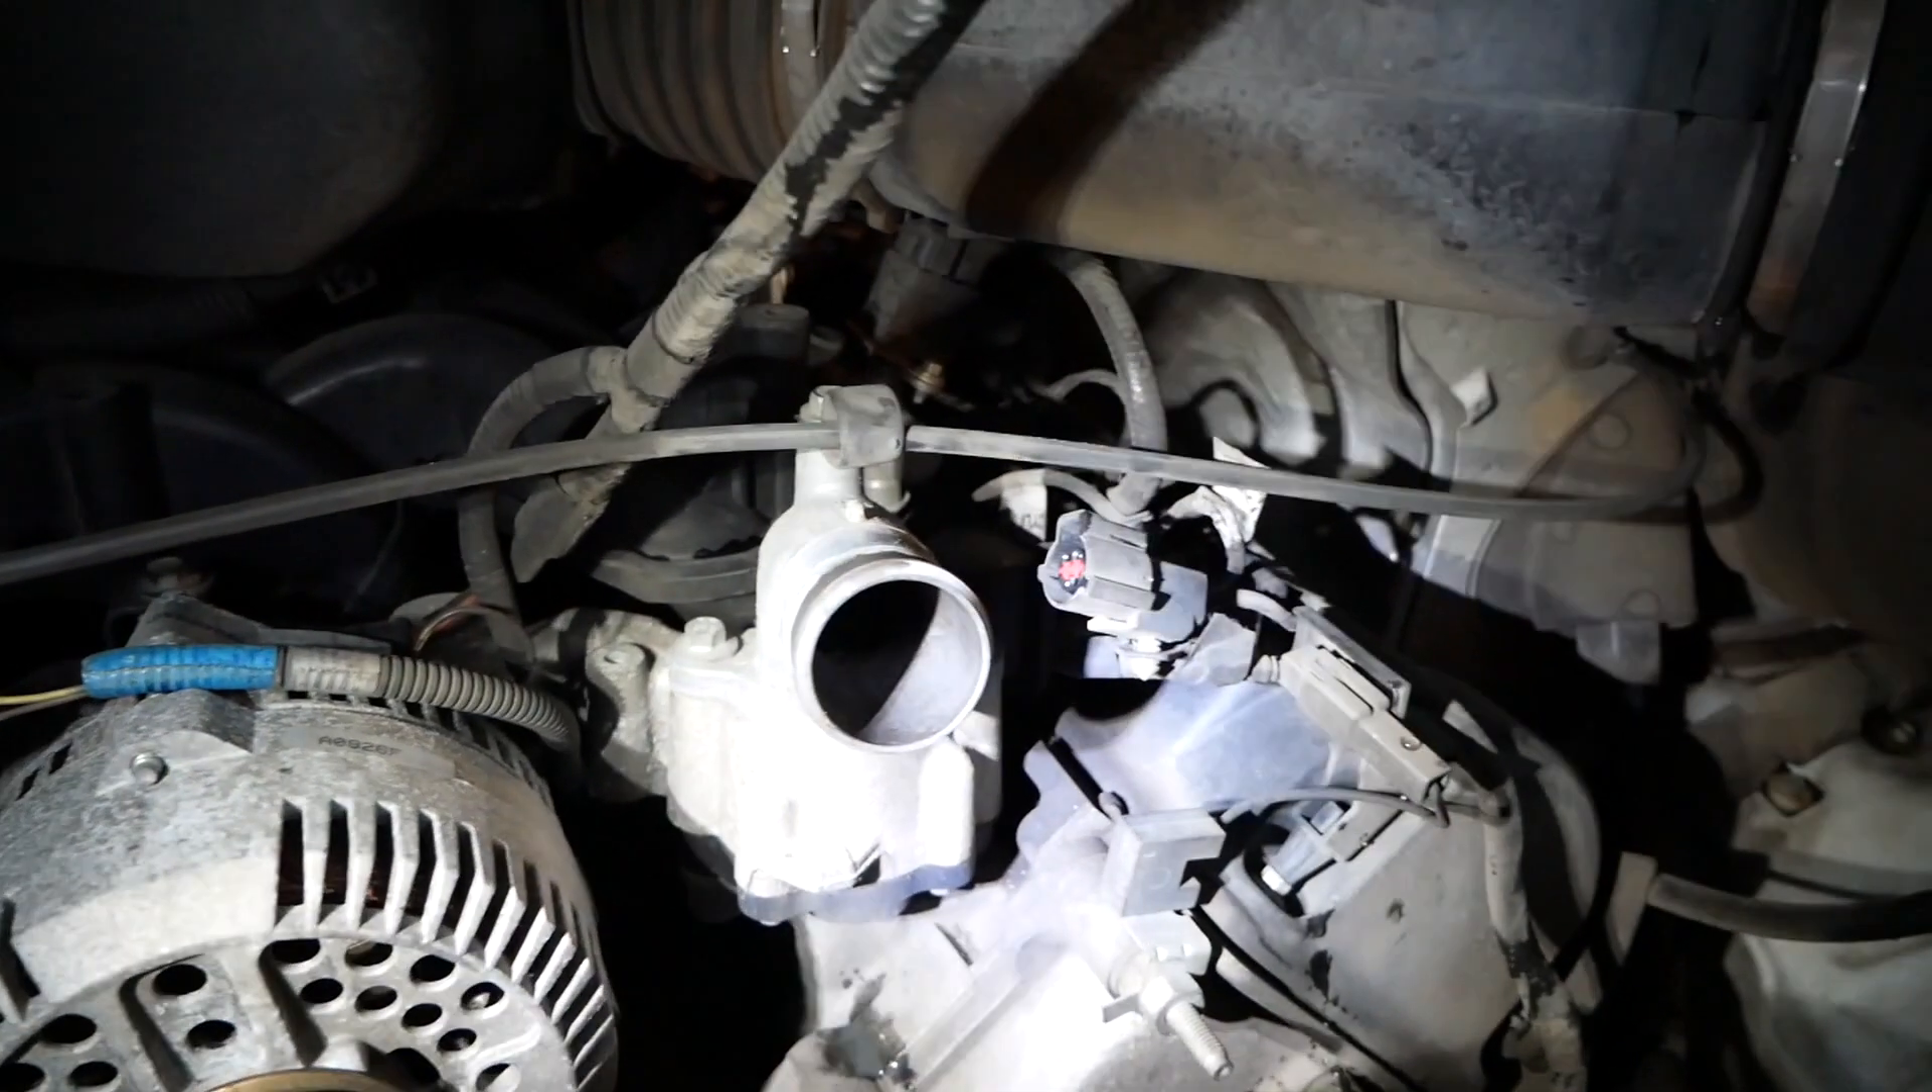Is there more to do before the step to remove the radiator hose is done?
No.